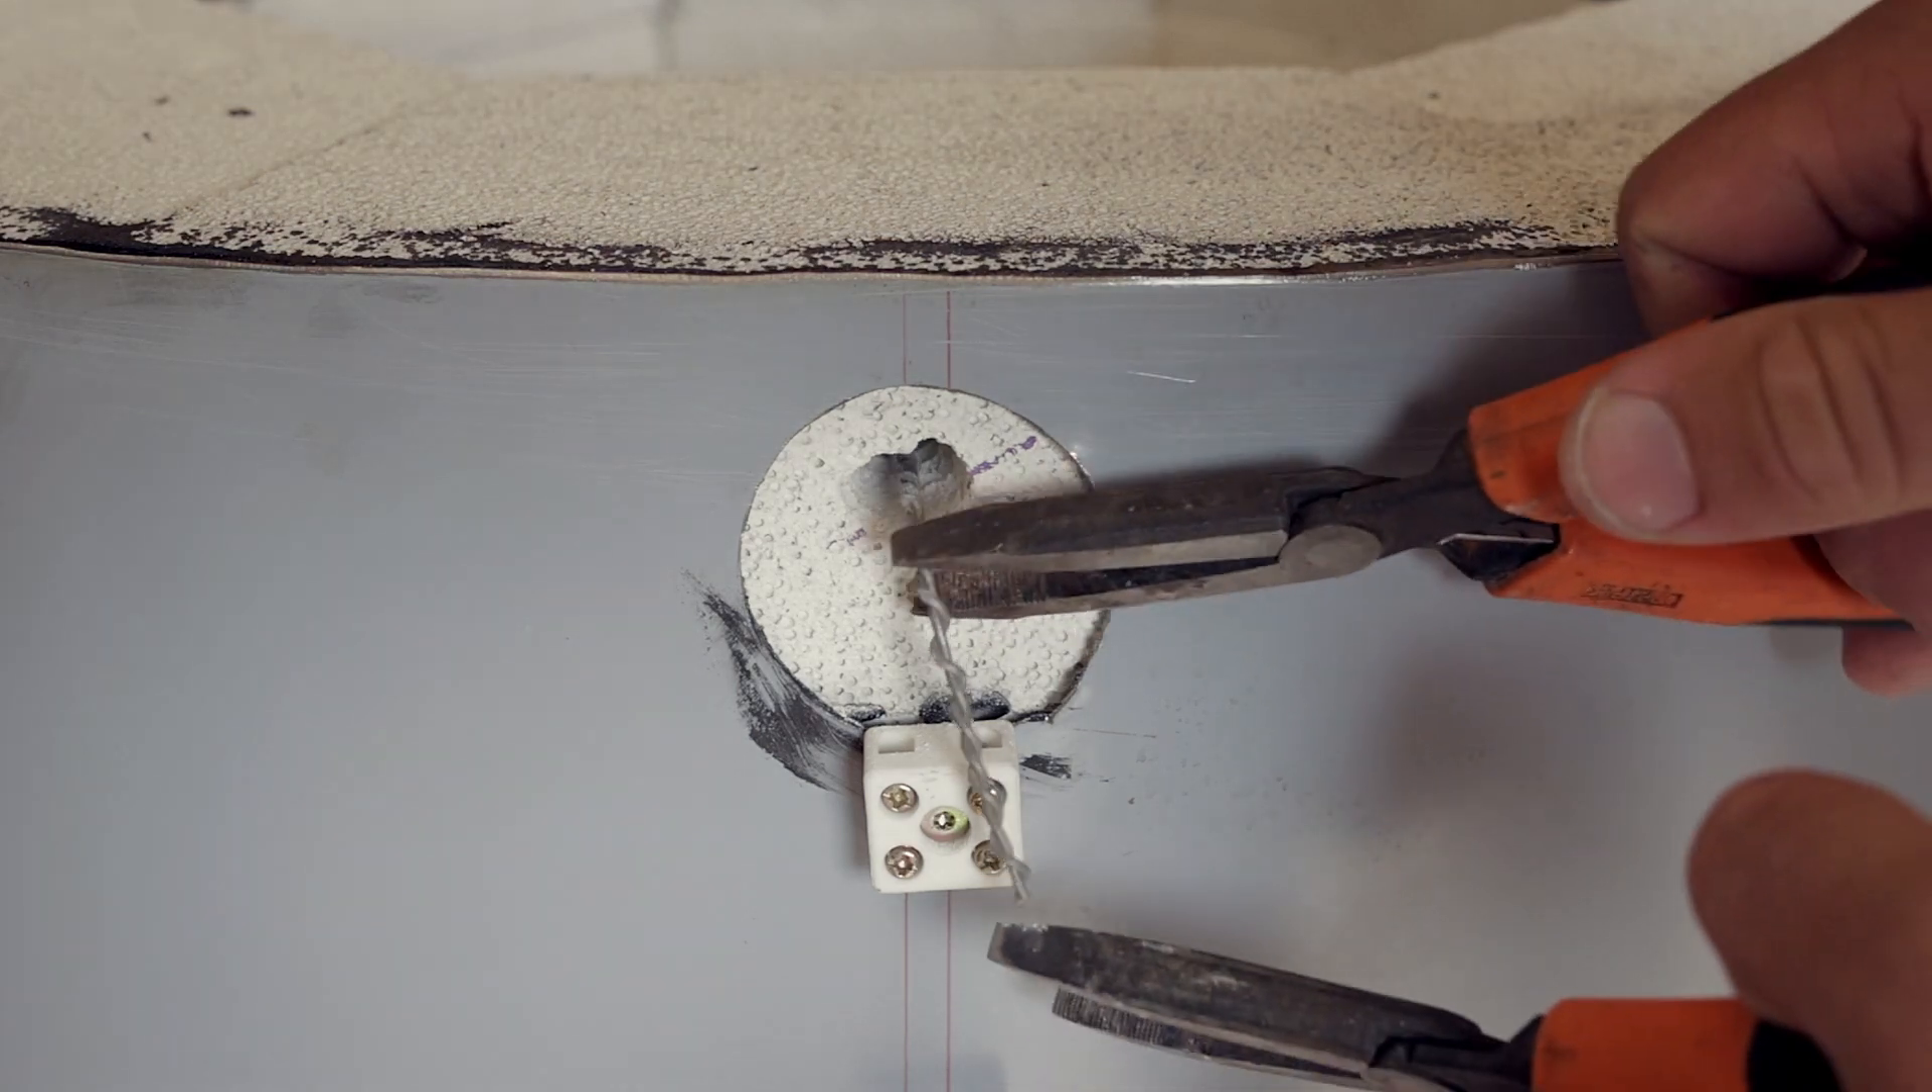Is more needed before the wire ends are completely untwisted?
Yes.